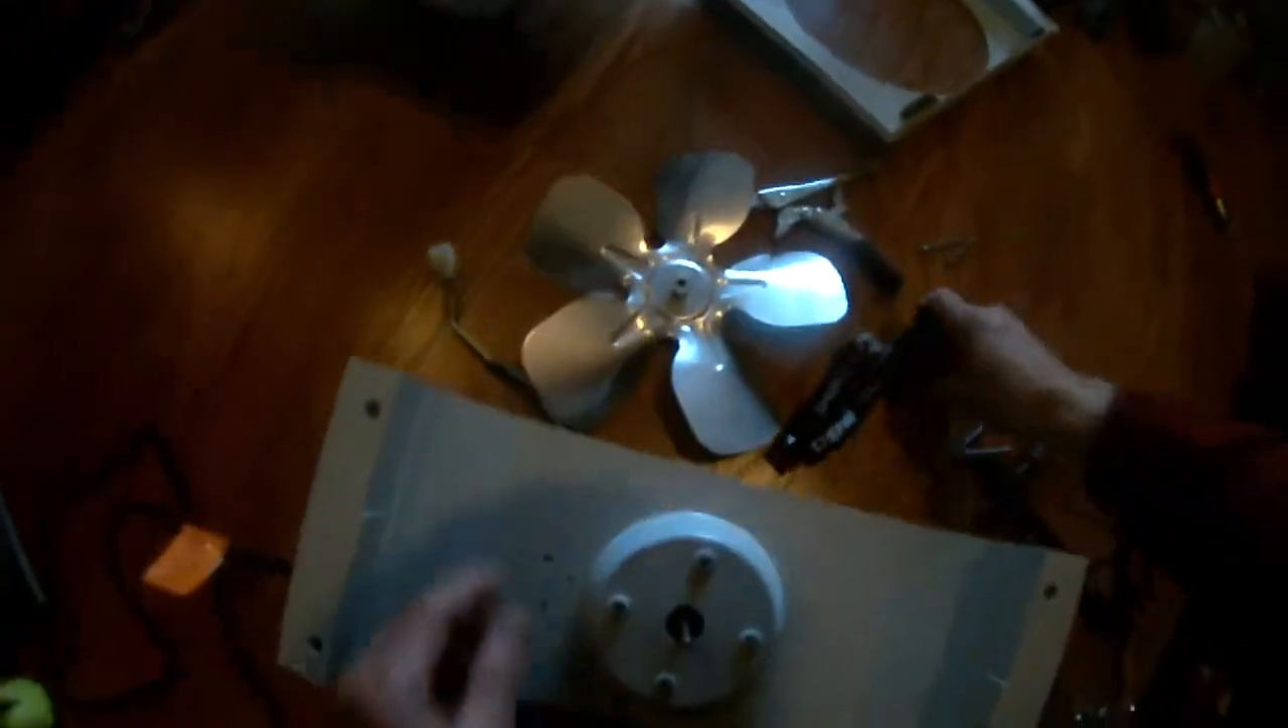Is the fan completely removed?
Yes.